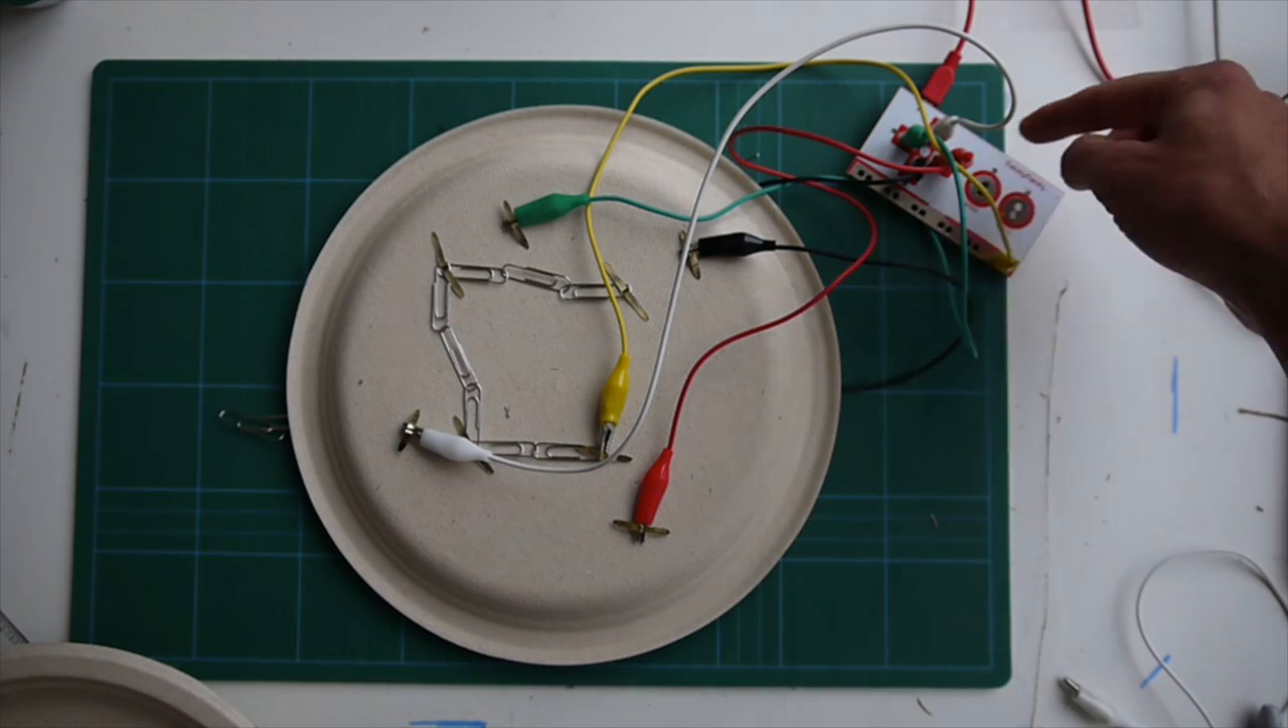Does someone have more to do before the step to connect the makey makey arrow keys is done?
No.